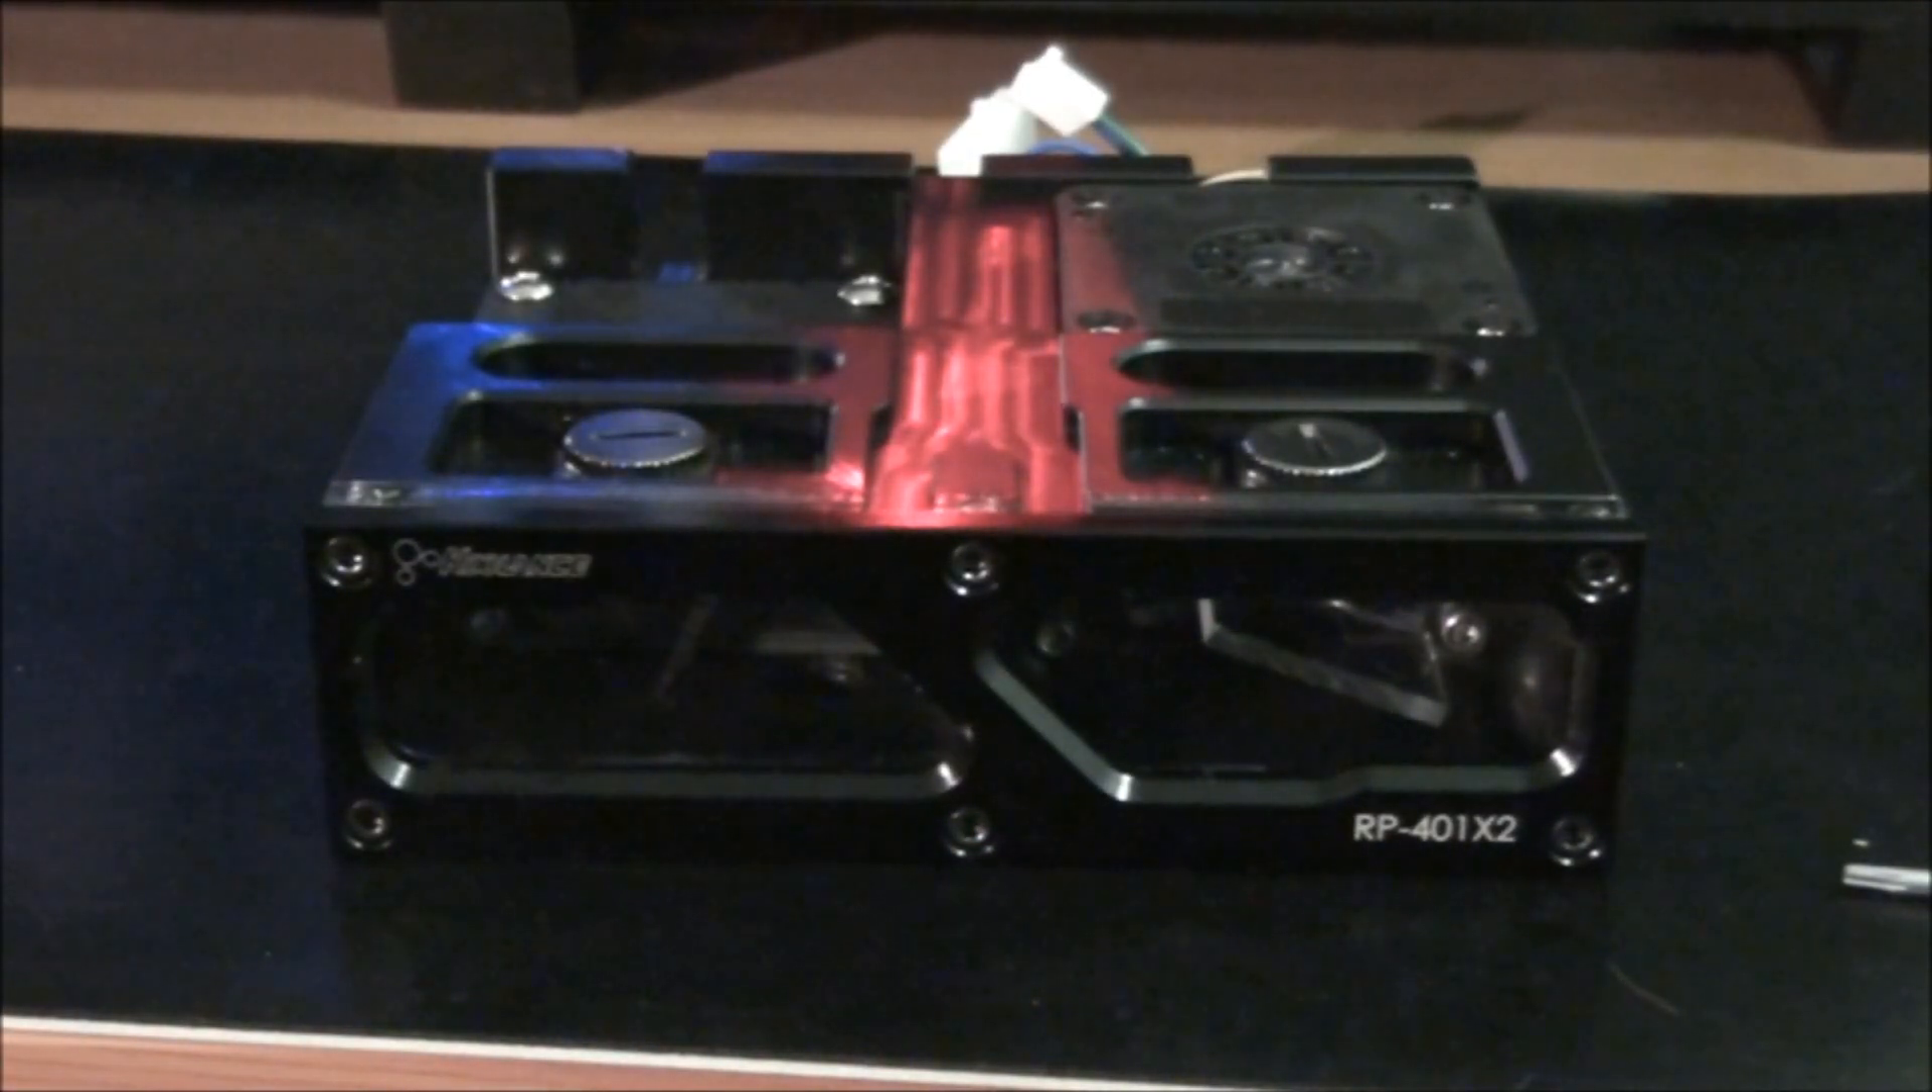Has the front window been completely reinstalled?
Yes.